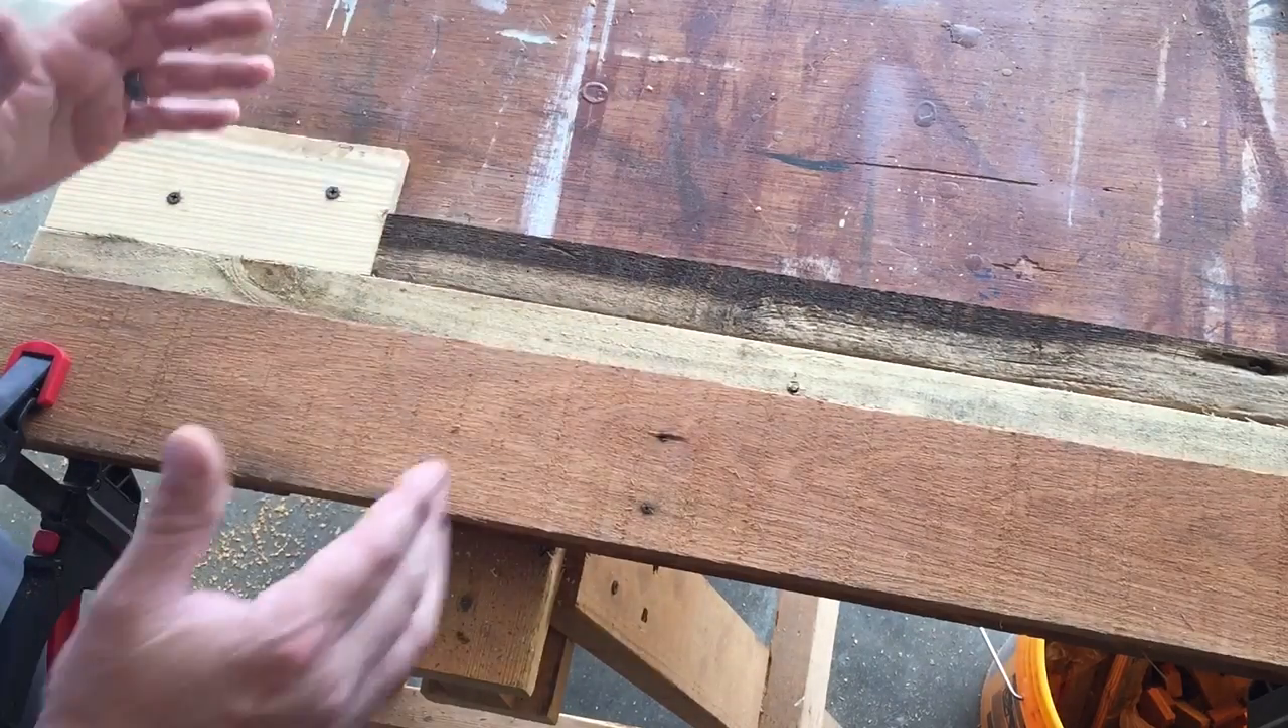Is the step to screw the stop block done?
Yes.